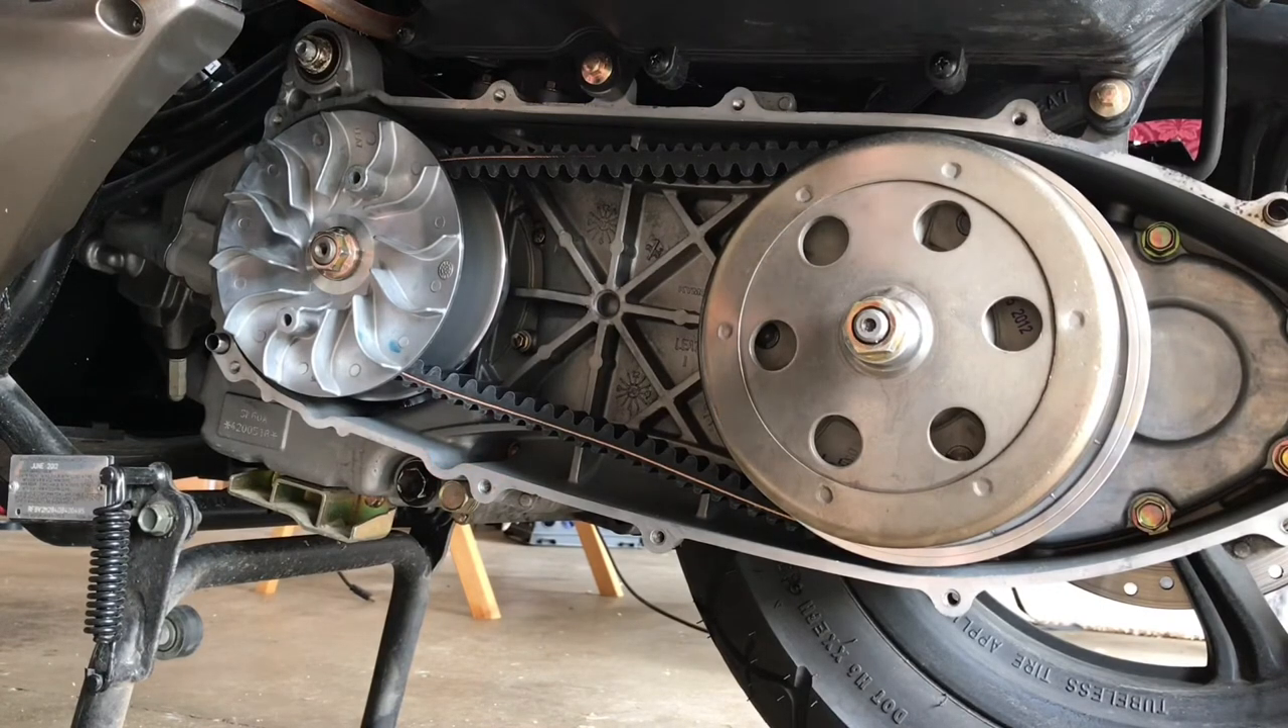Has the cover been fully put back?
No.